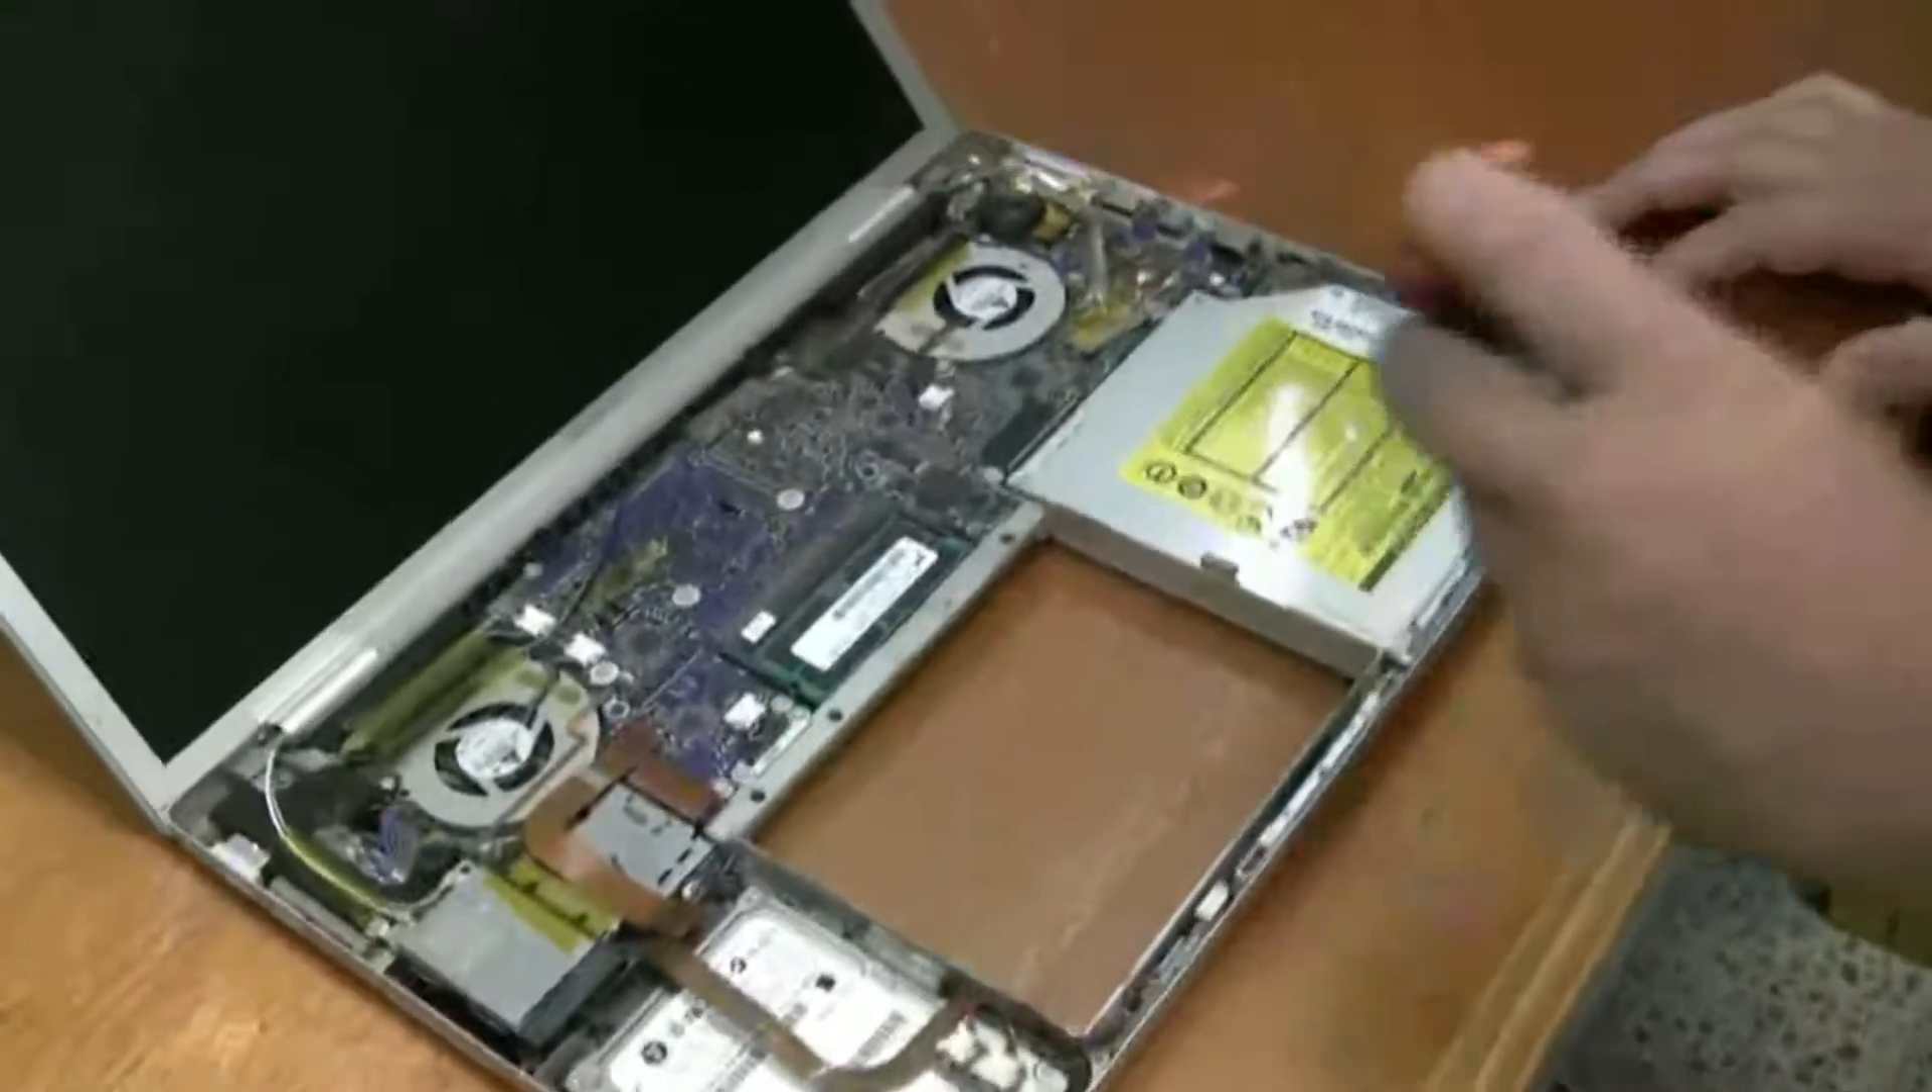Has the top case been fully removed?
Yes.